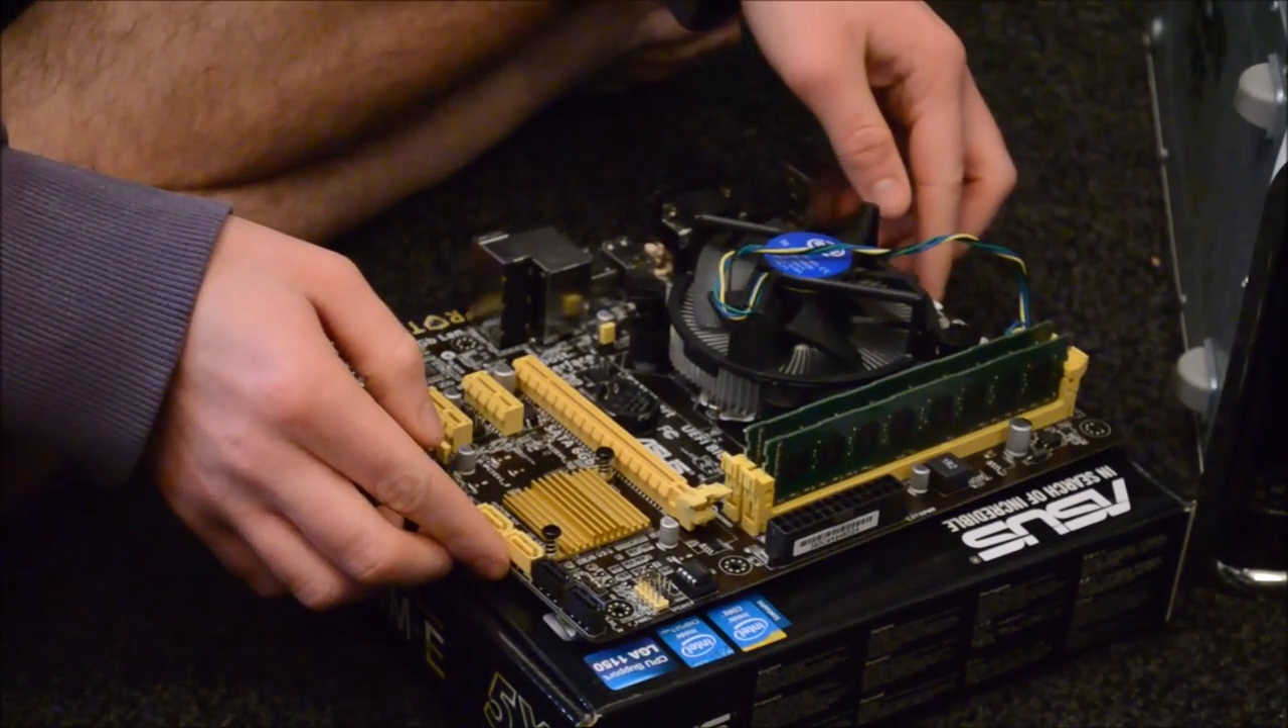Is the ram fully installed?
Yes.